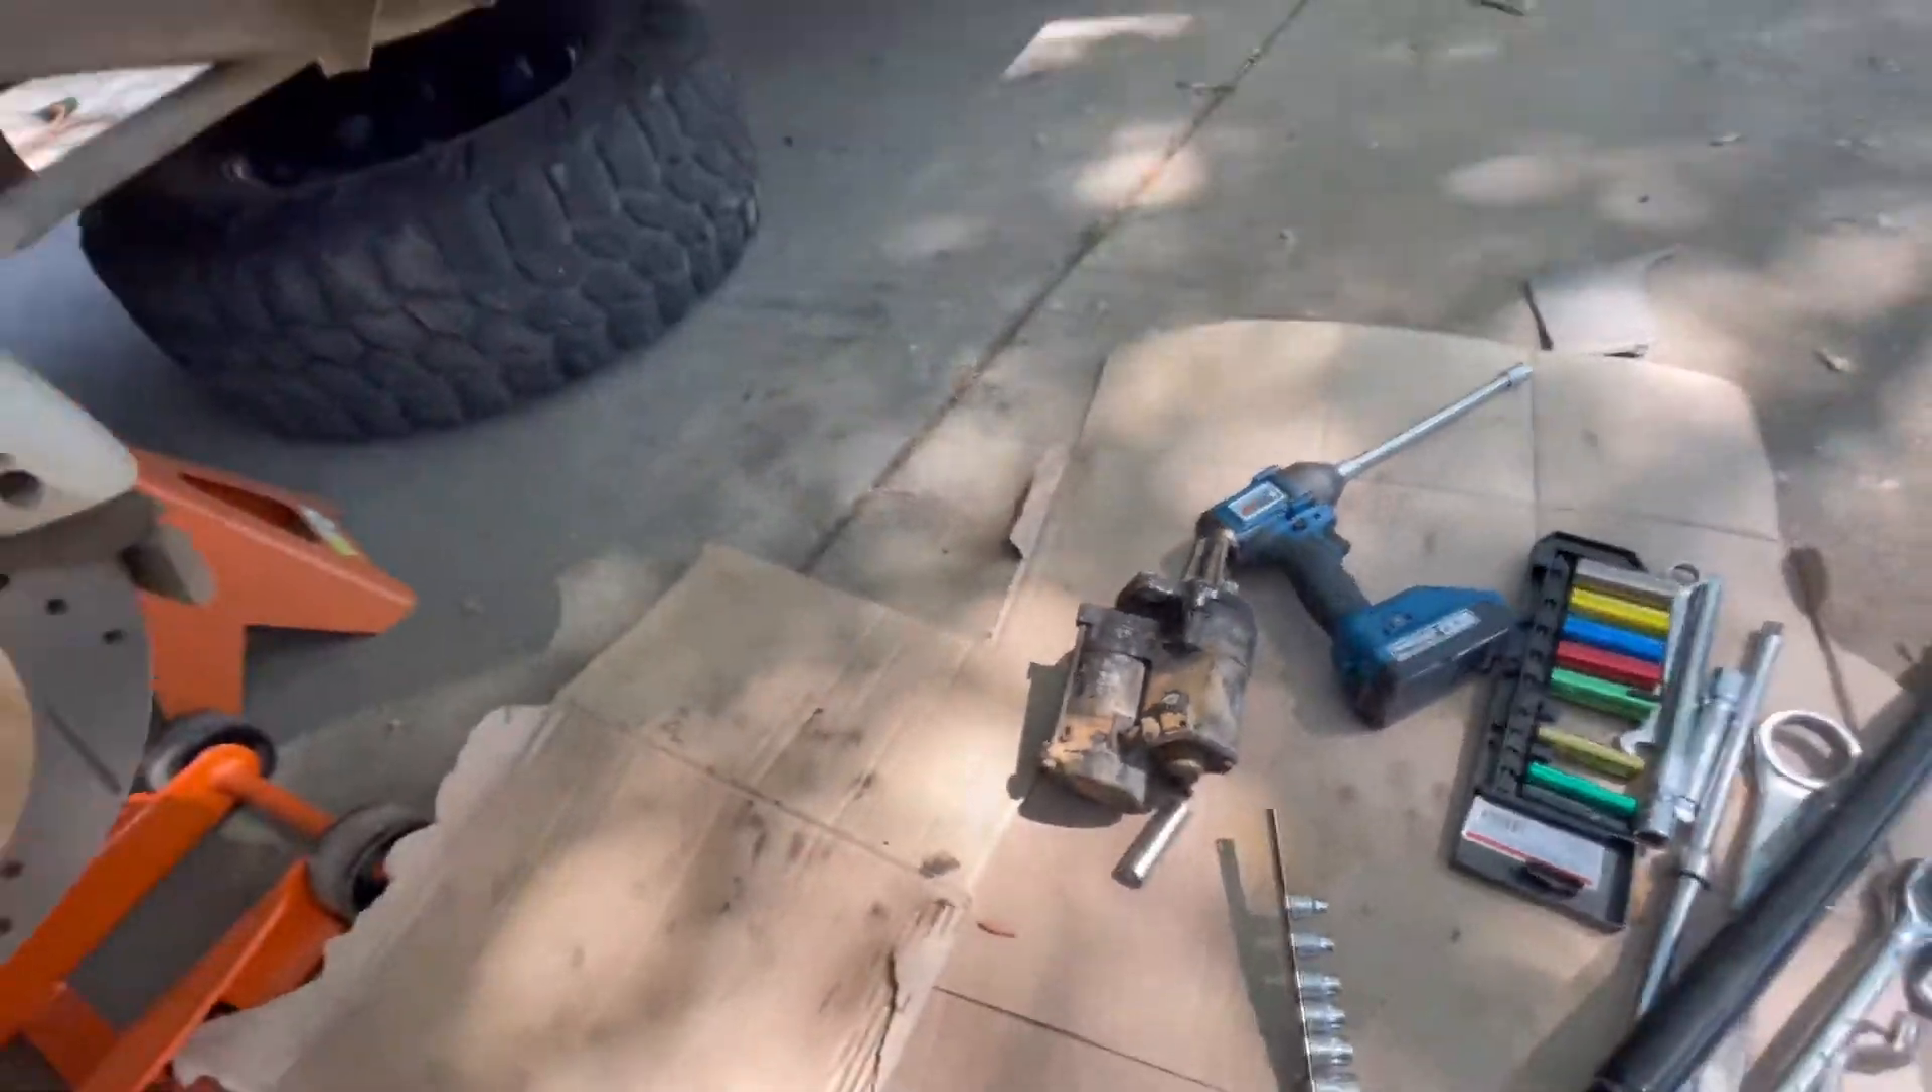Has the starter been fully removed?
Yes.